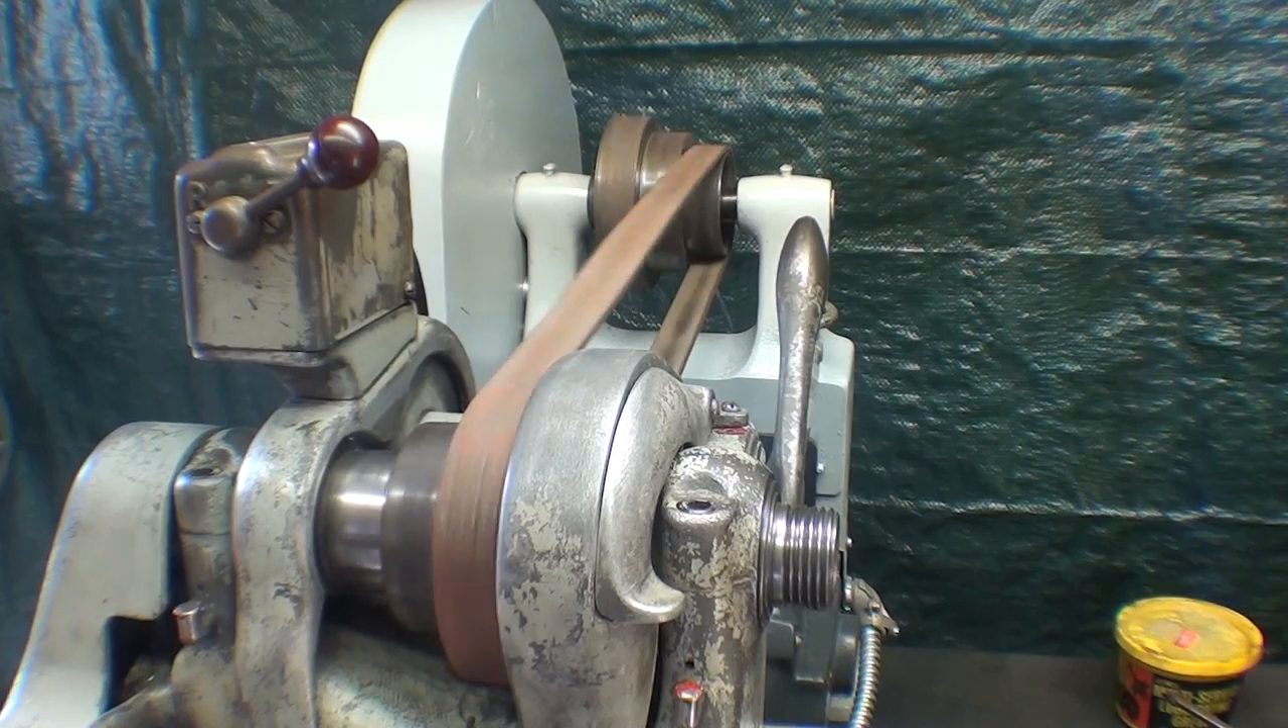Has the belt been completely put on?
Yes.